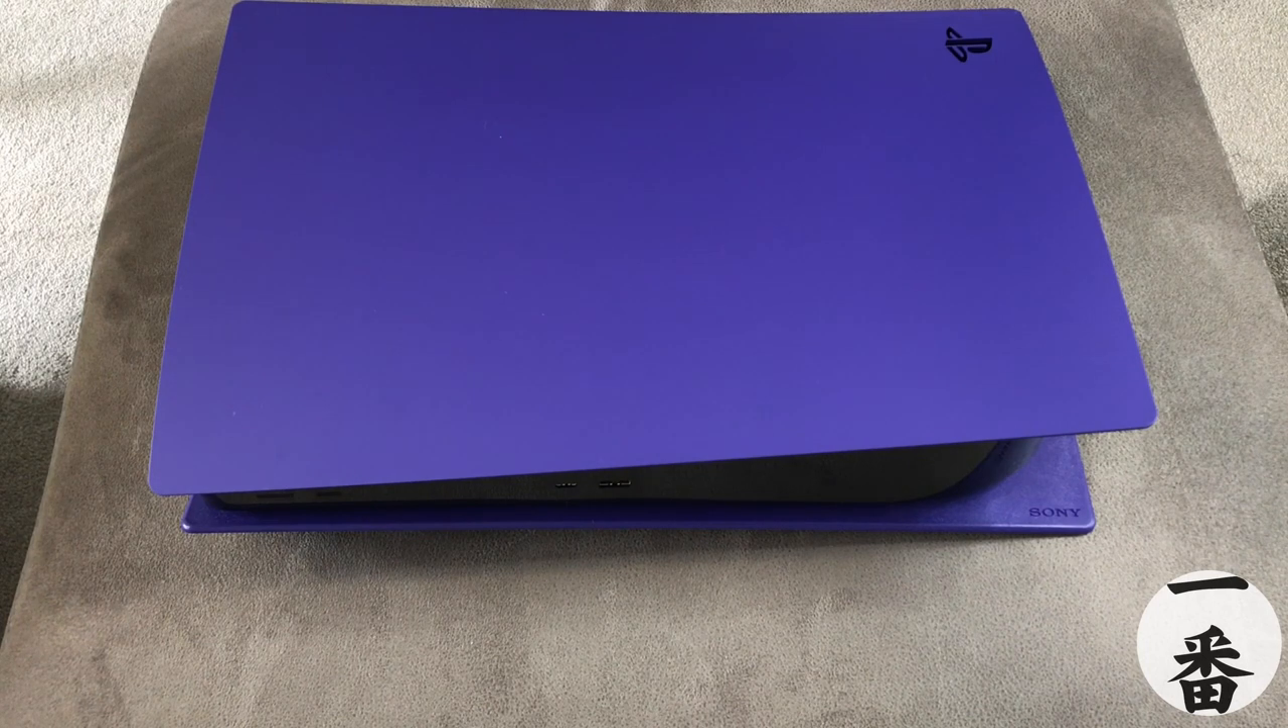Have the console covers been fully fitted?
Yes.